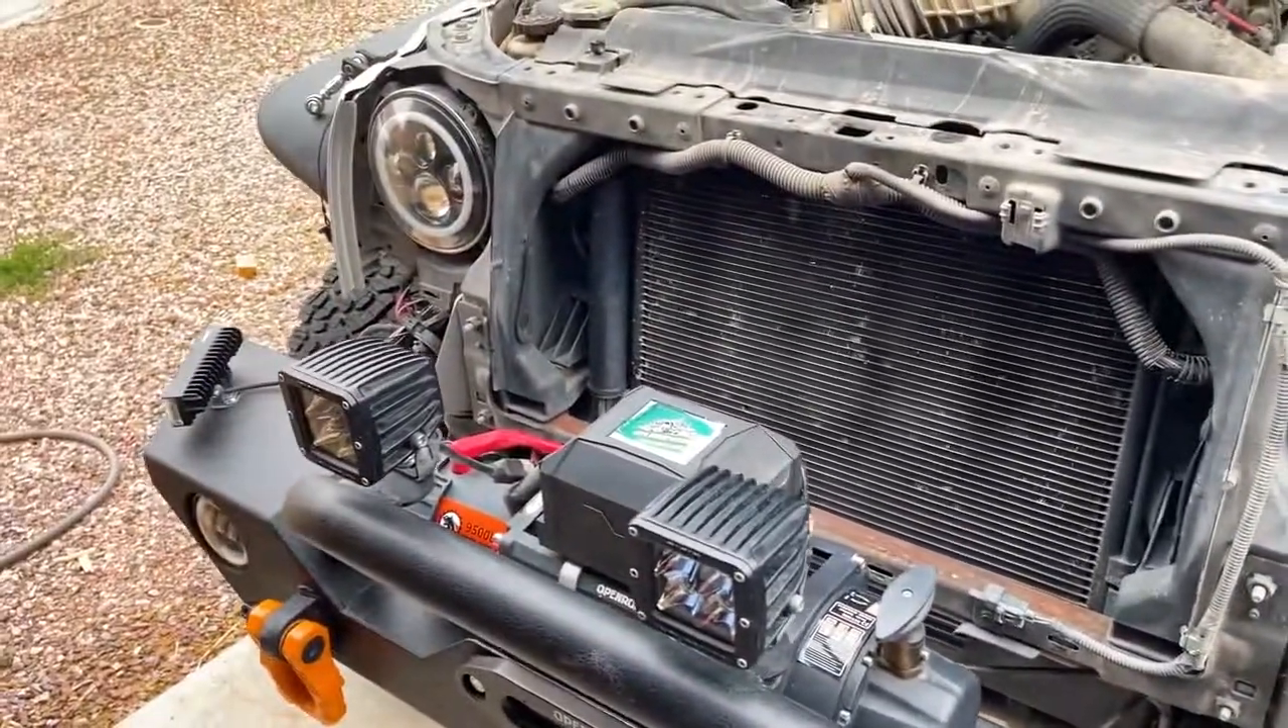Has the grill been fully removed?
Yes.